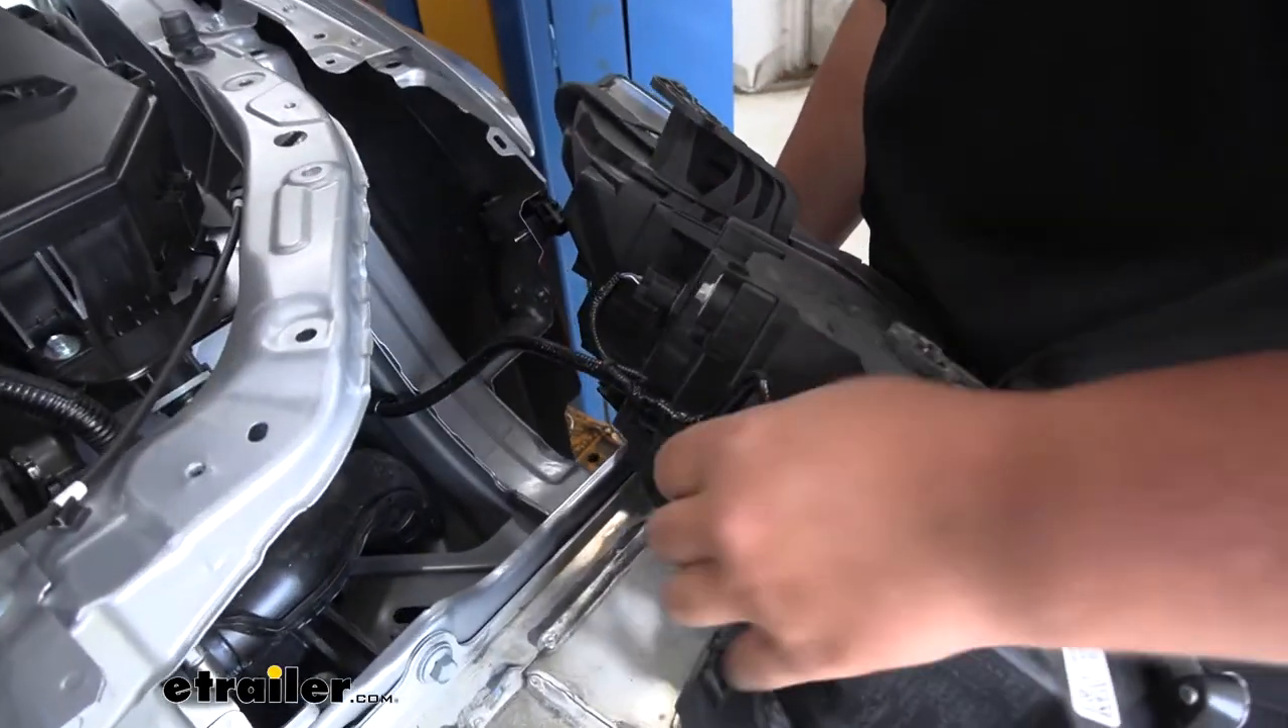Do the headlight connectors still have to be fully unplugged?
Yes.